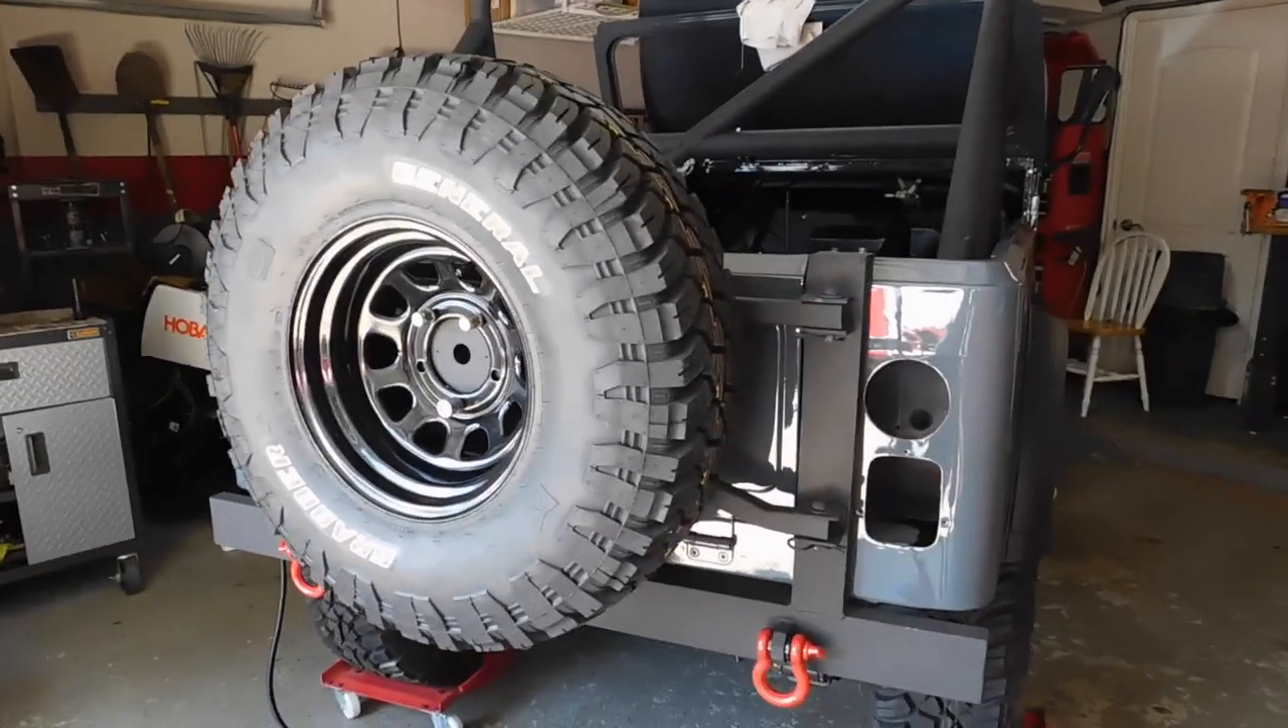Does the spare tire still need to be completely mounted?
No.